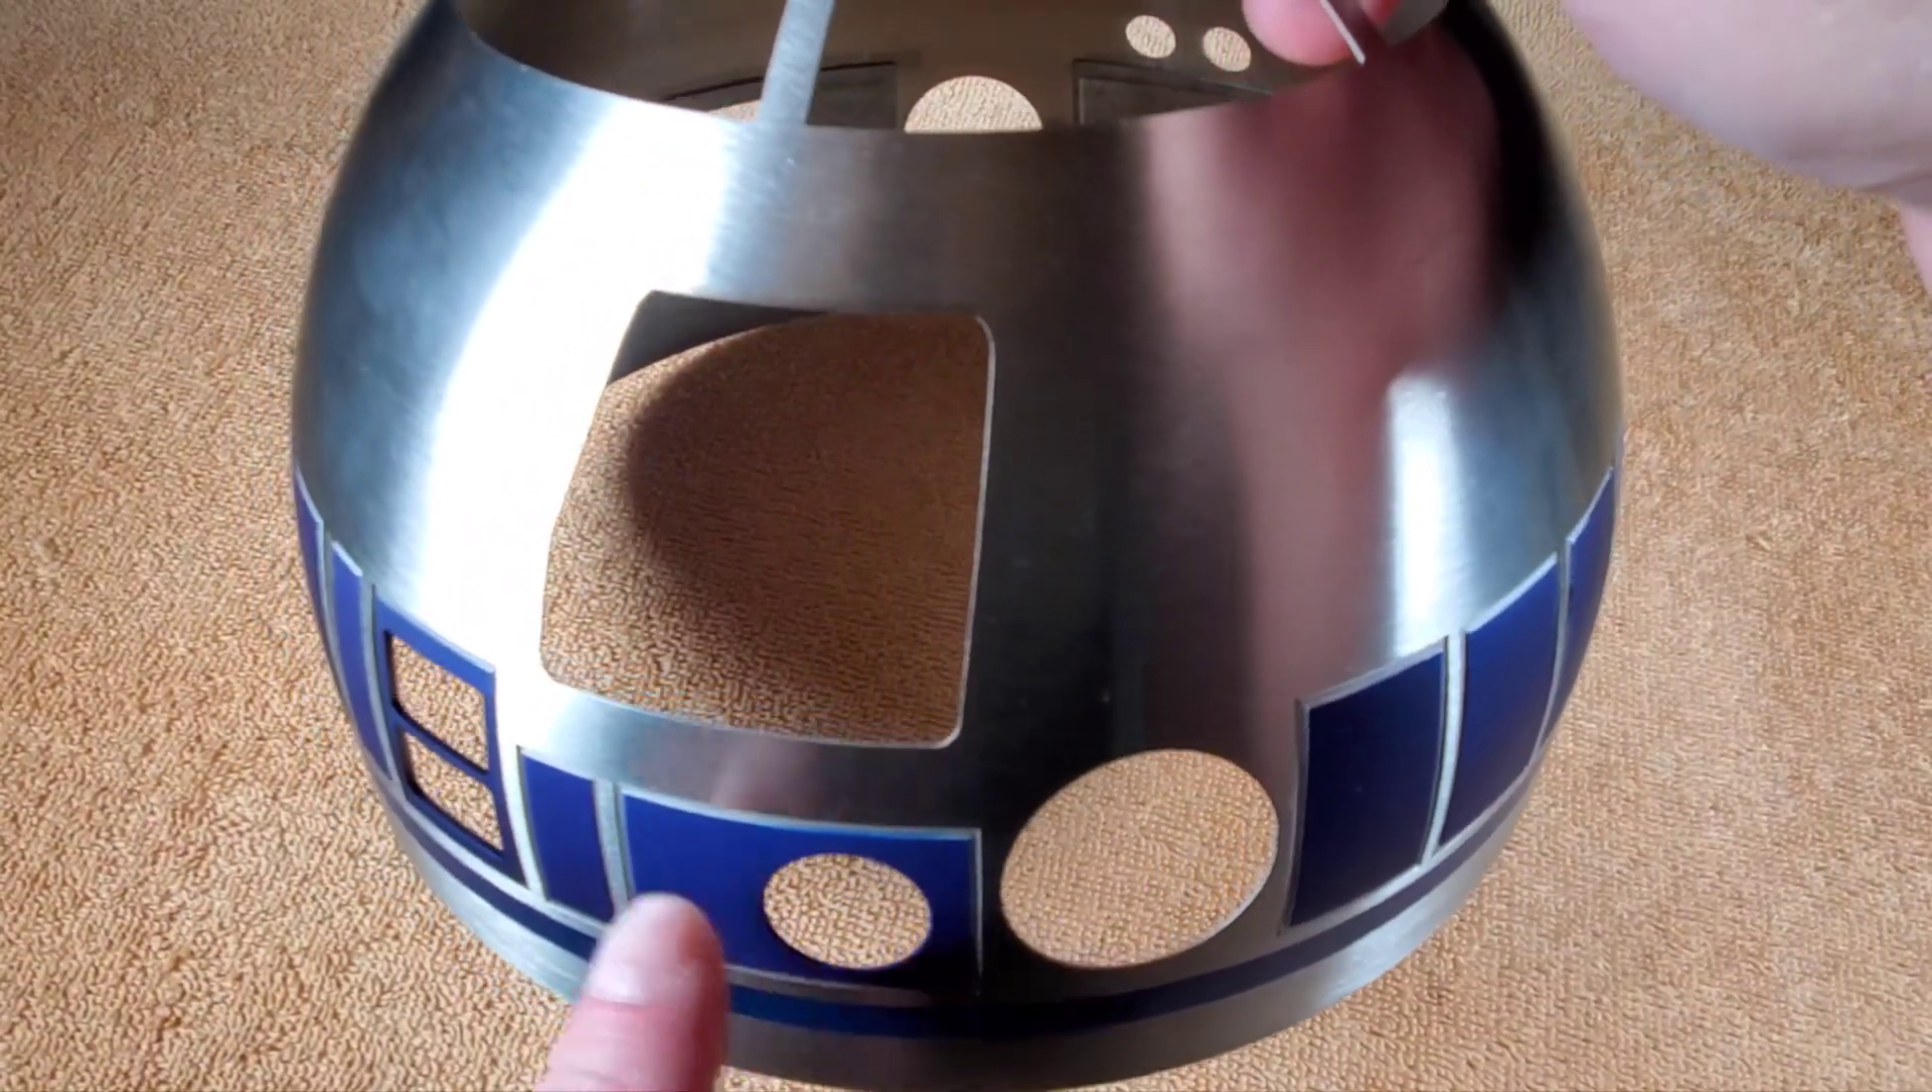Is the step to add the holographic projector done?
No.